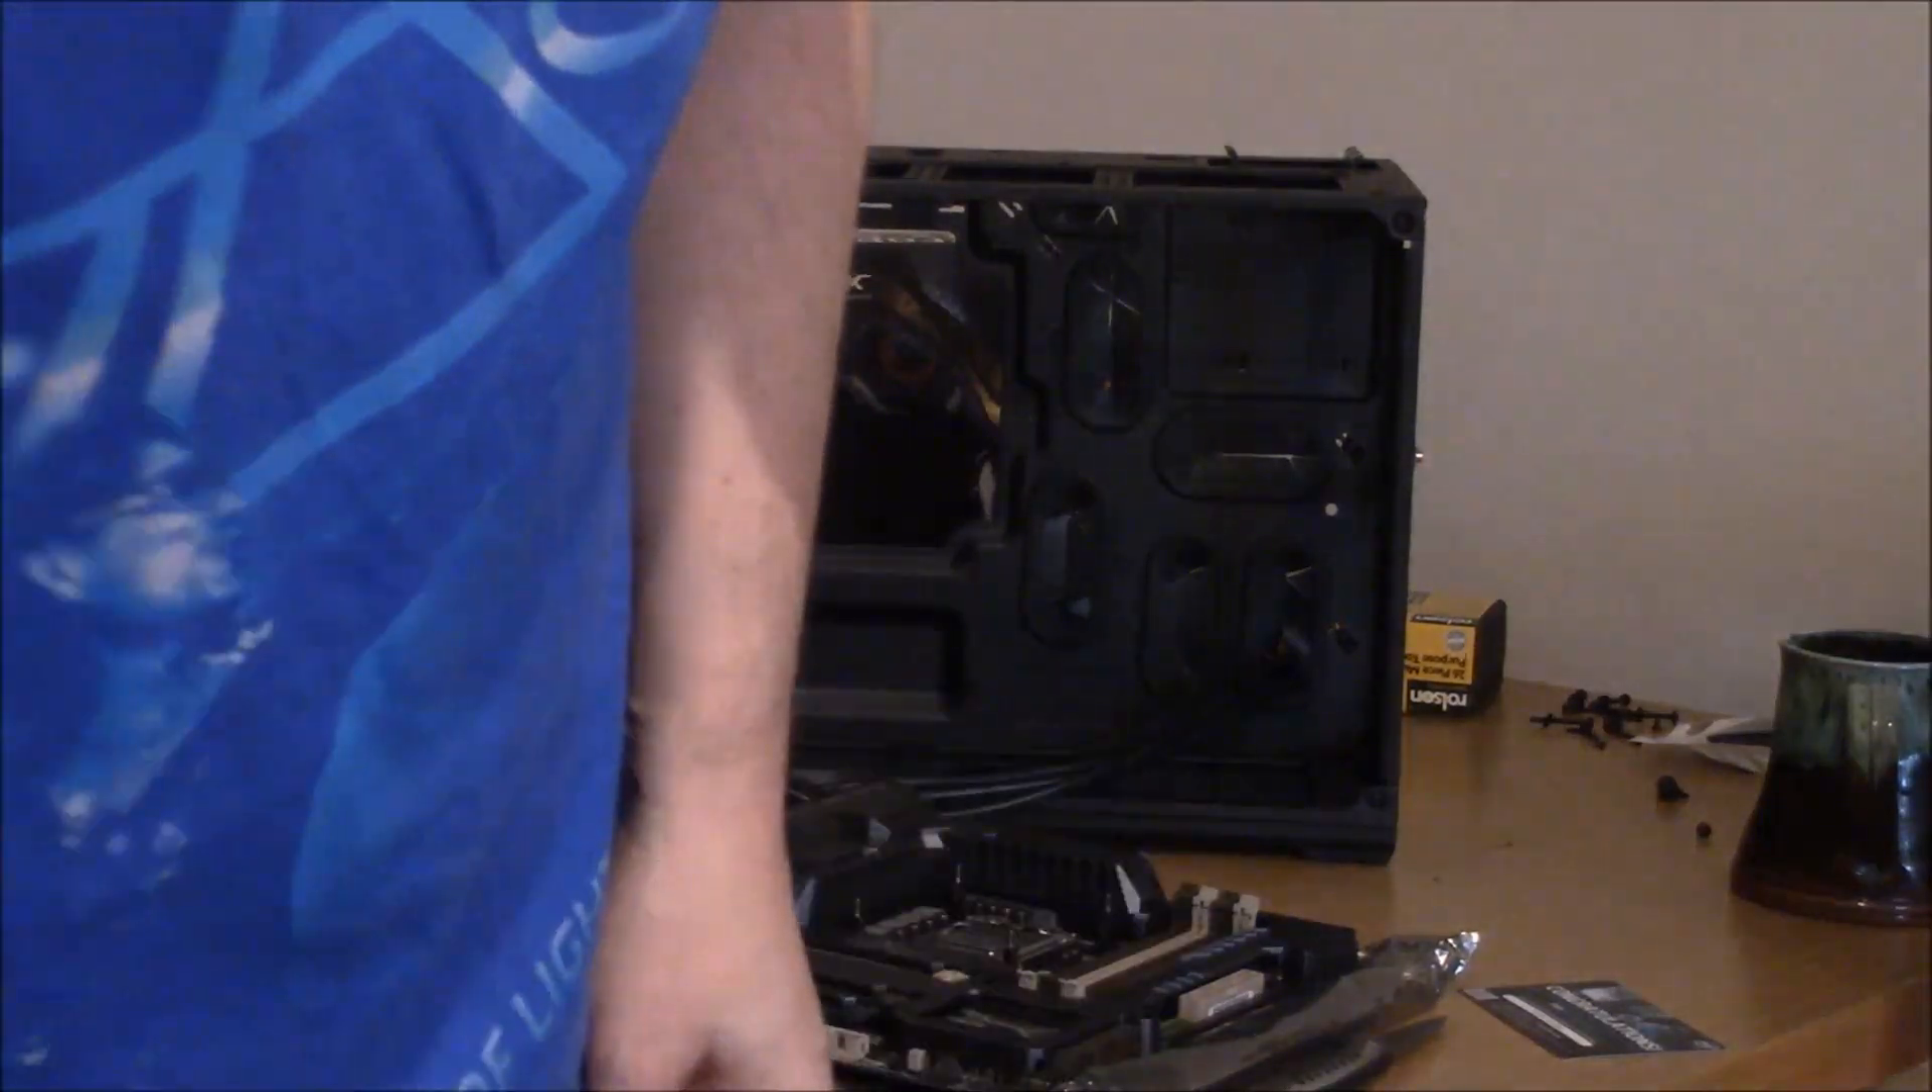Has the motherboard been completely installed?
No.